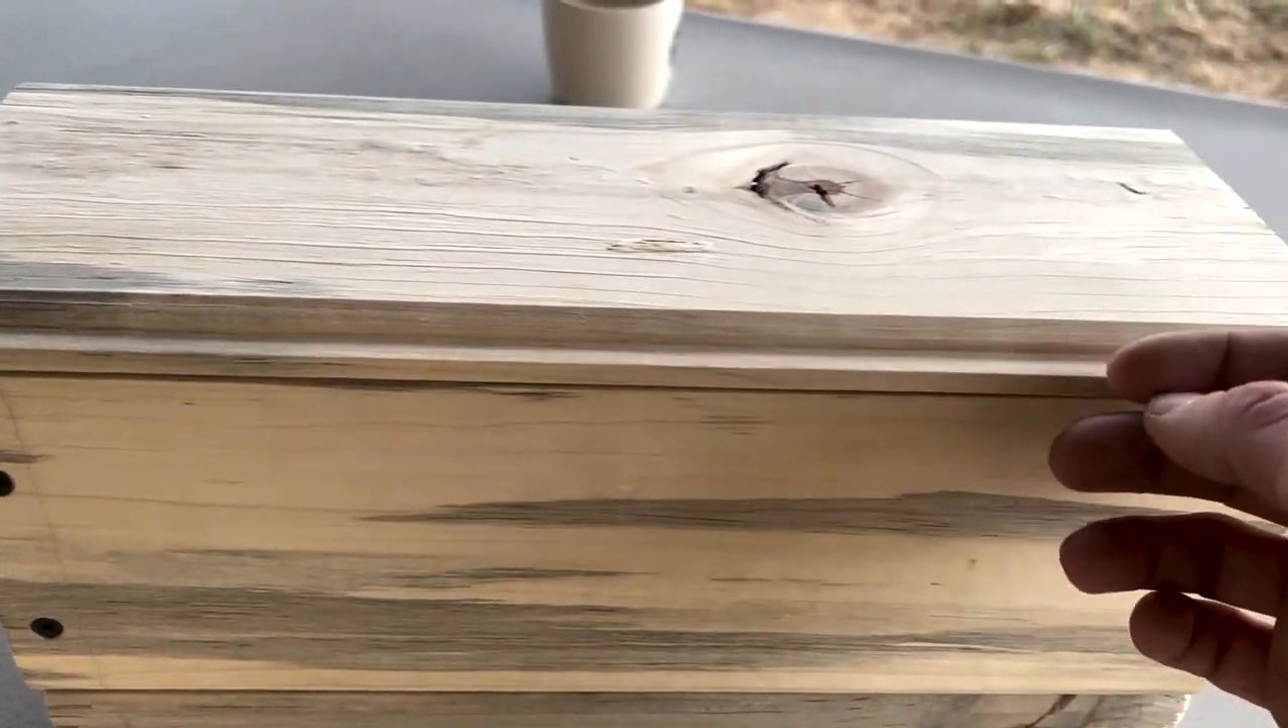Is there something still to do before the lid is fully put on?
No.